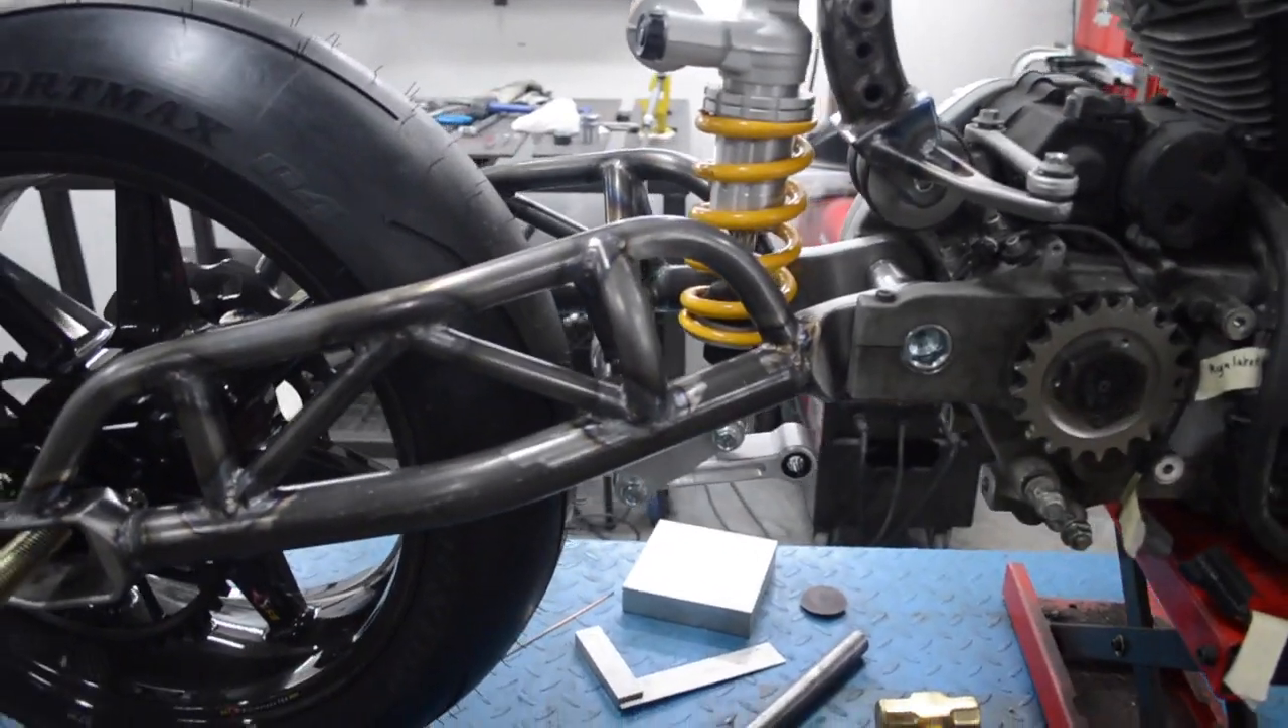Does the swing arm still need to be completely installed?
No.